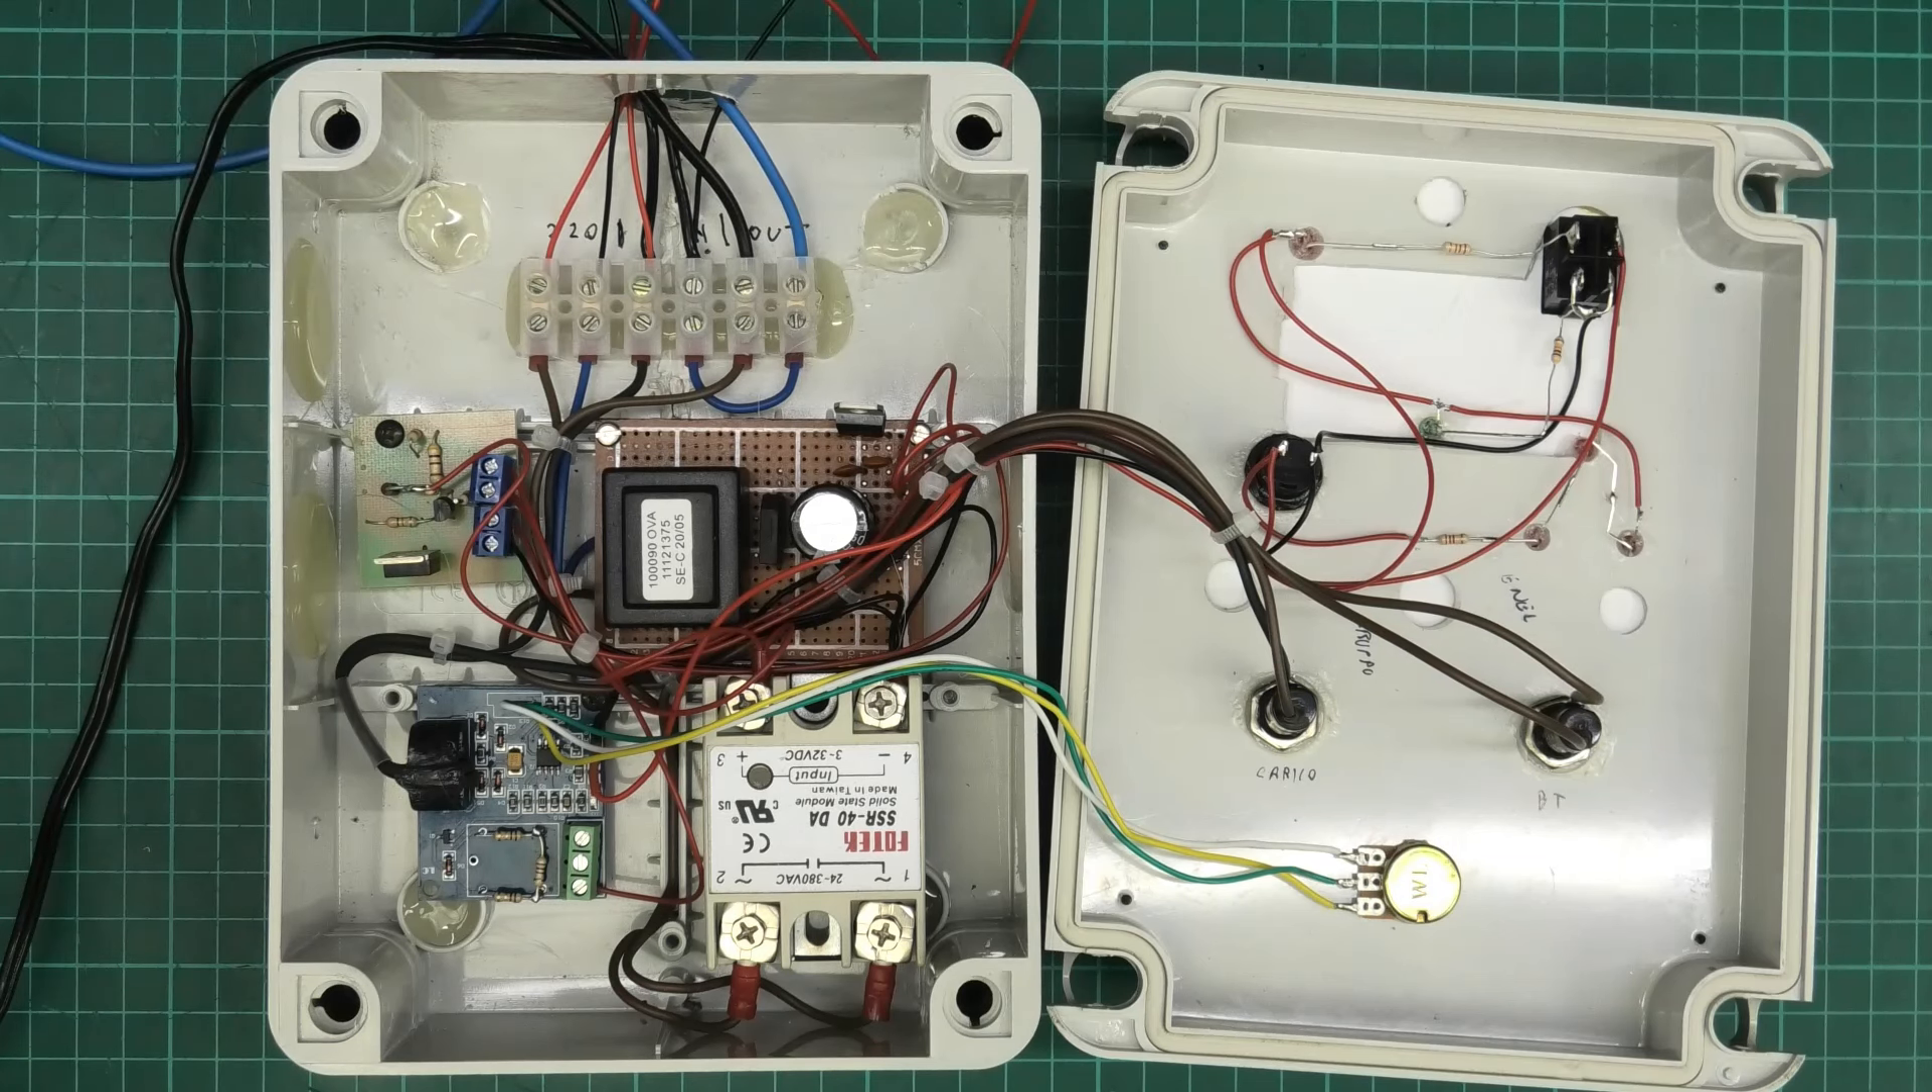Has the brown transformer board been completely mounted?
Yes.